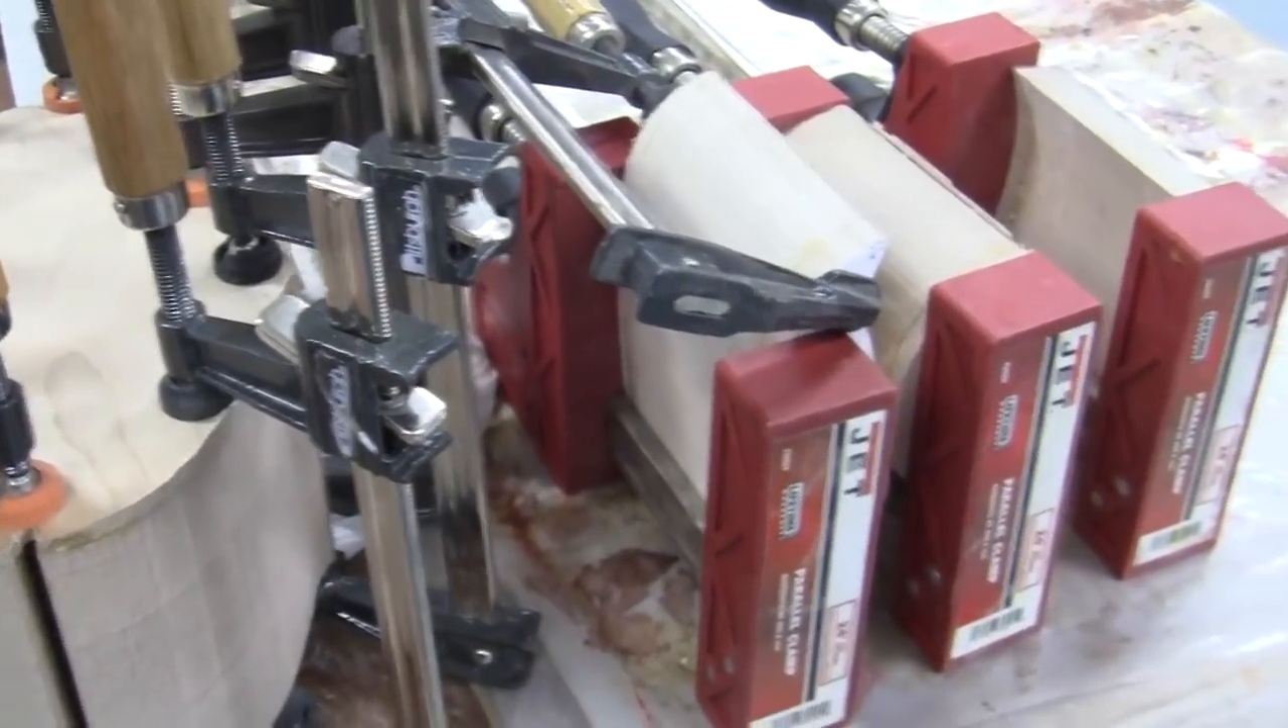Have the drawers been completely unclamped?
No.